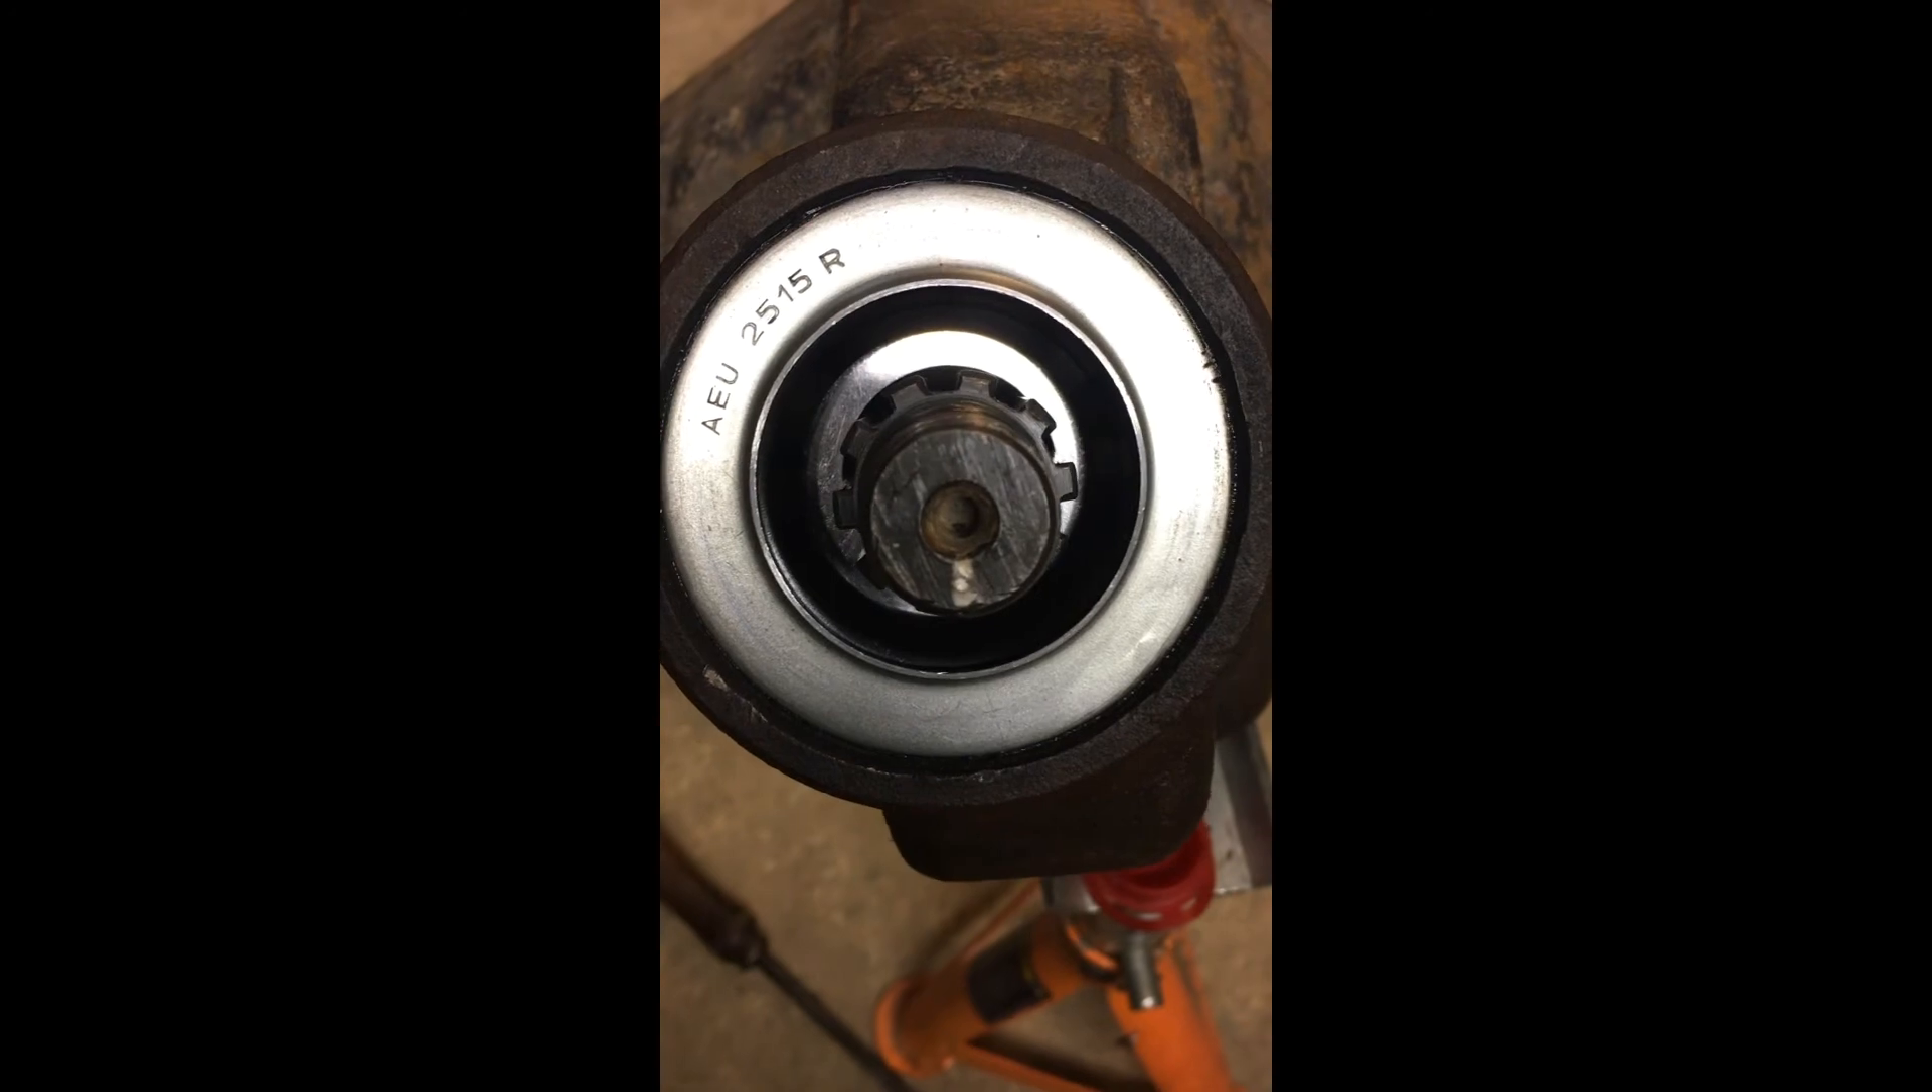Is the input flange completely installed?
No.